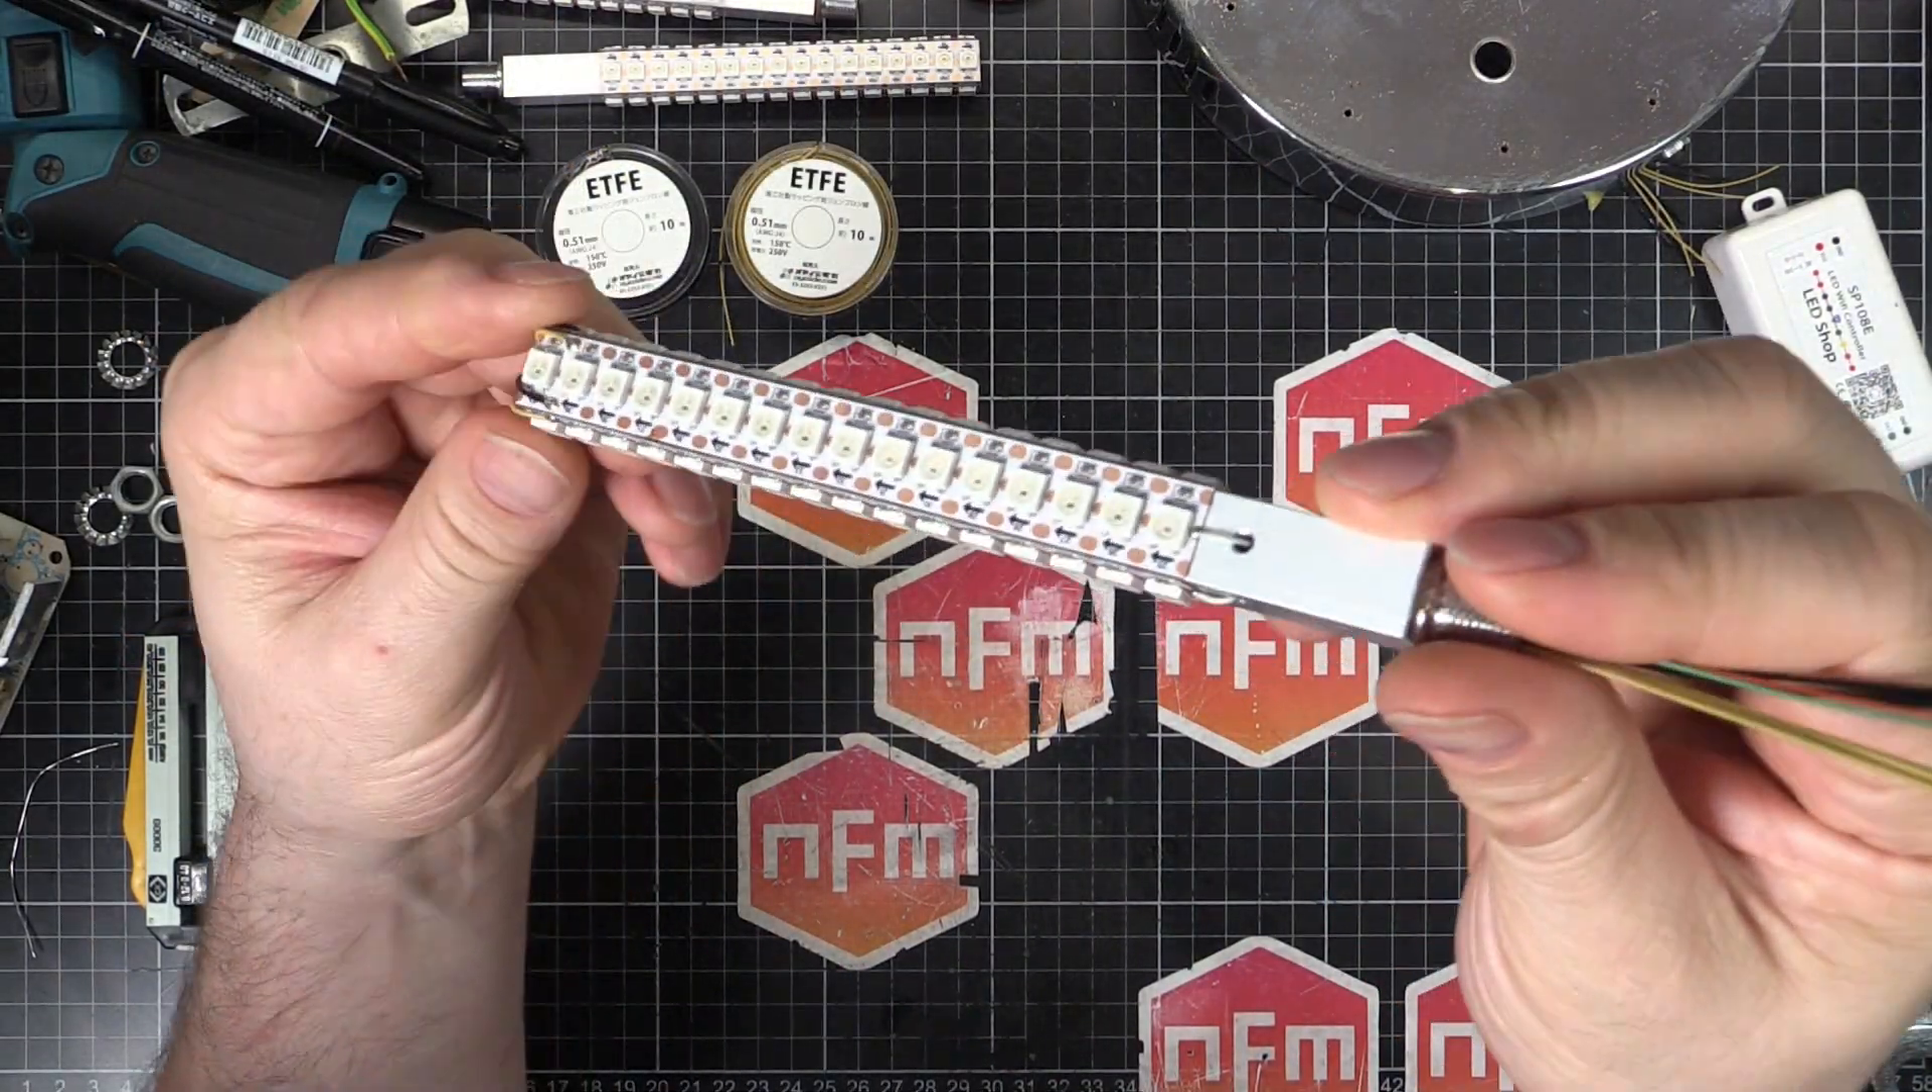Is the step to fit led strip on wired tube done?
Yes.